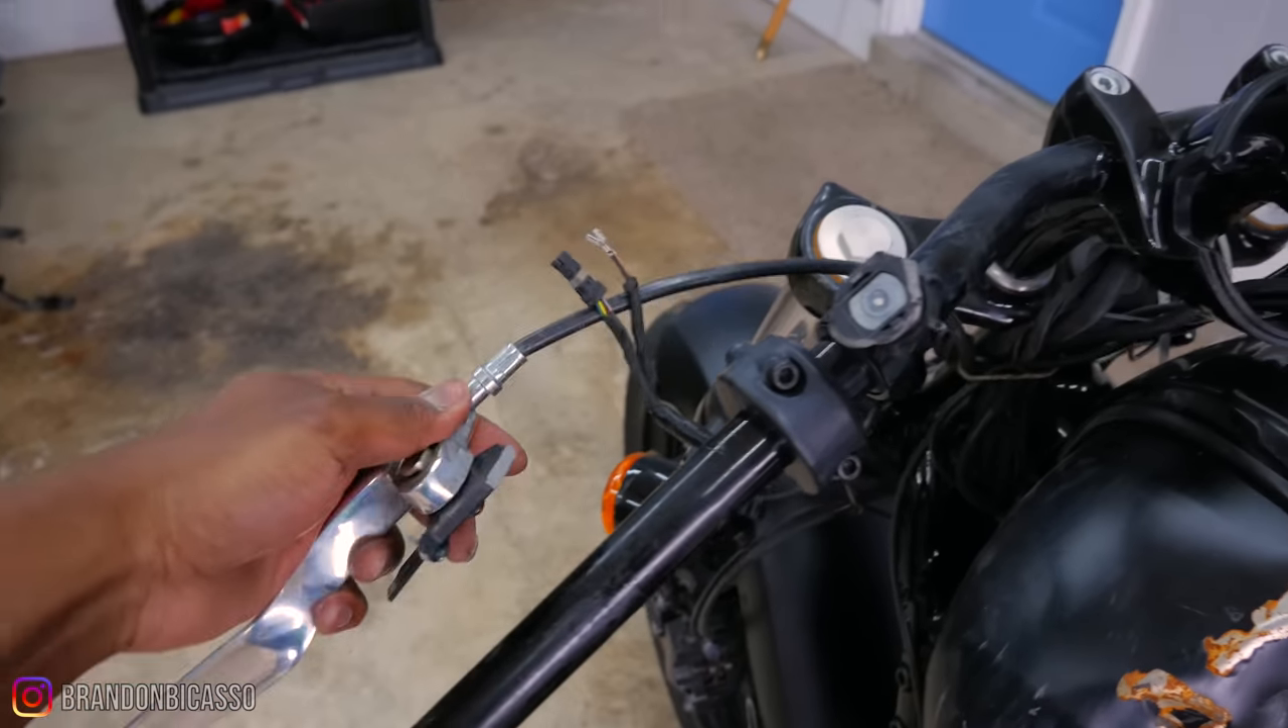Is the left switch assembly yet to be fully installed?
Yes.